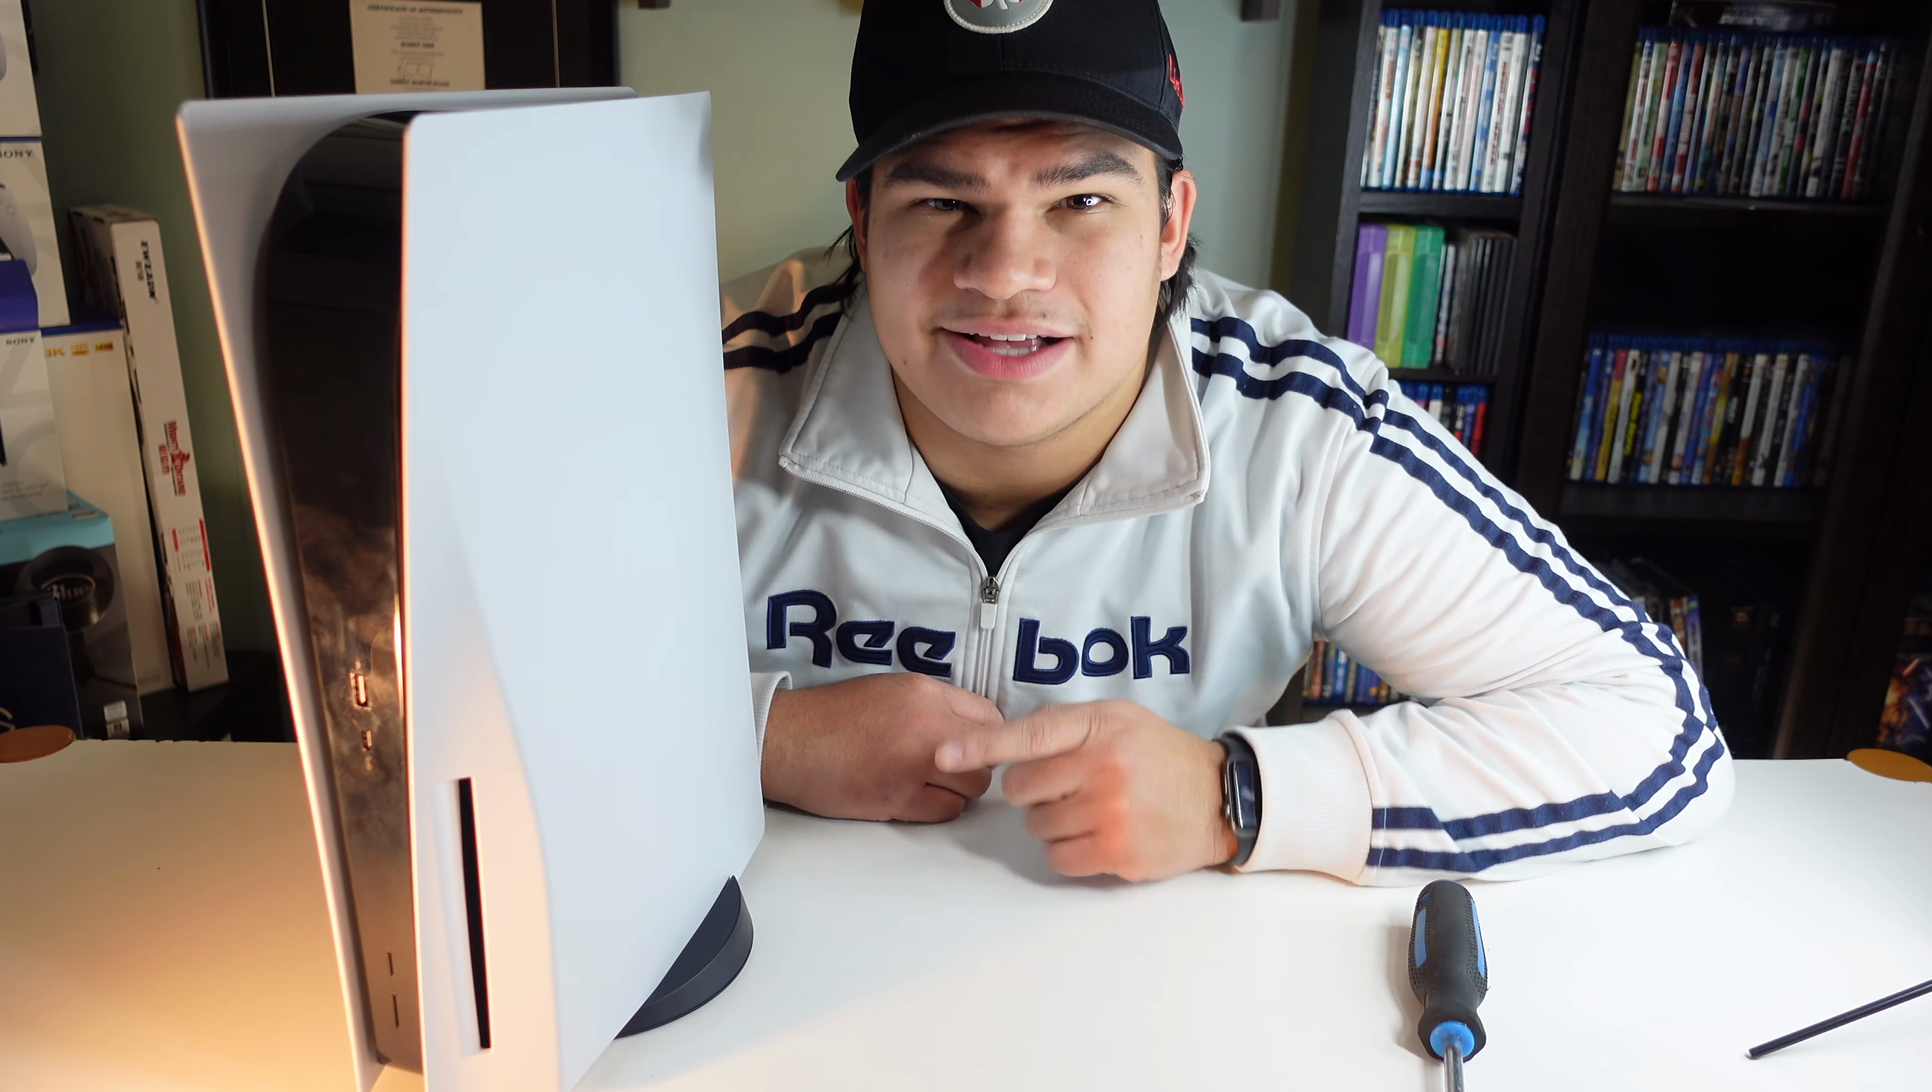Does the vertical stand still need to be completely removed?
Yes.